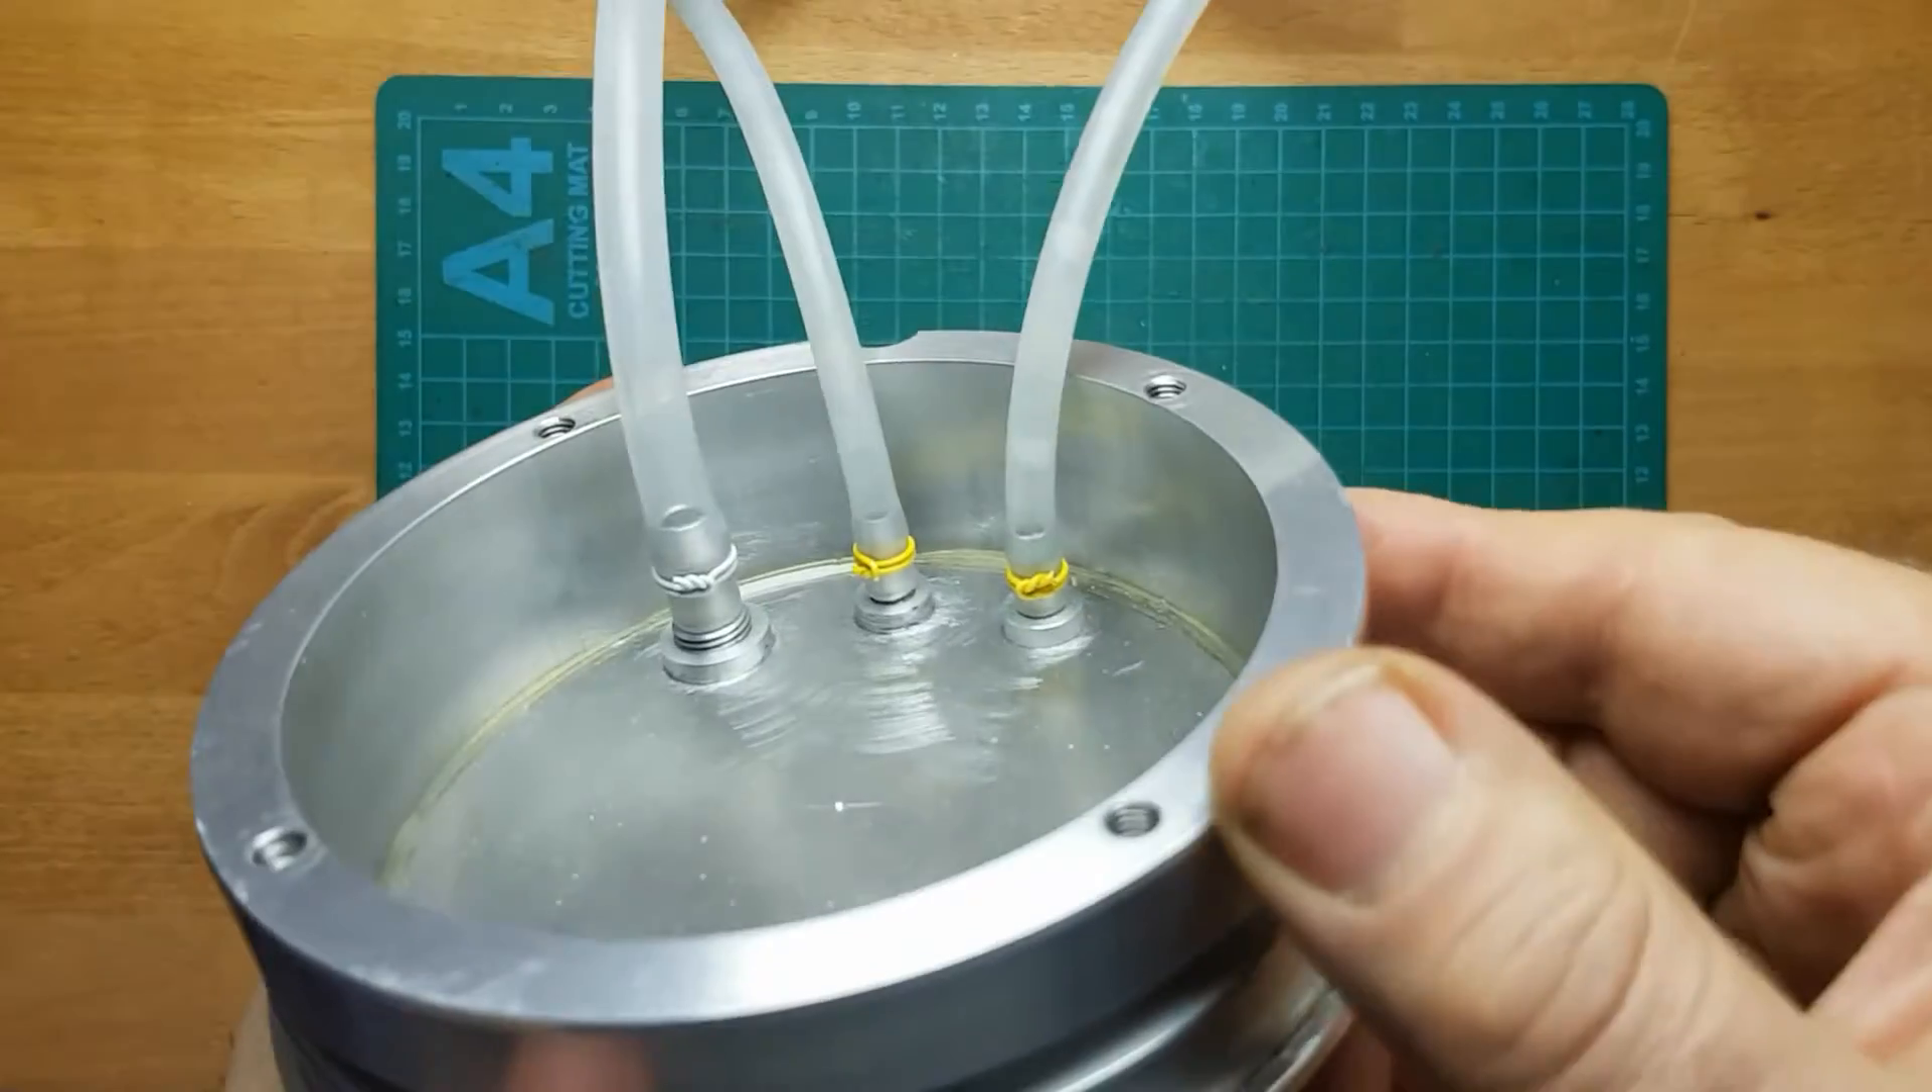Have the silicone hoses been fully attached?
Yes.